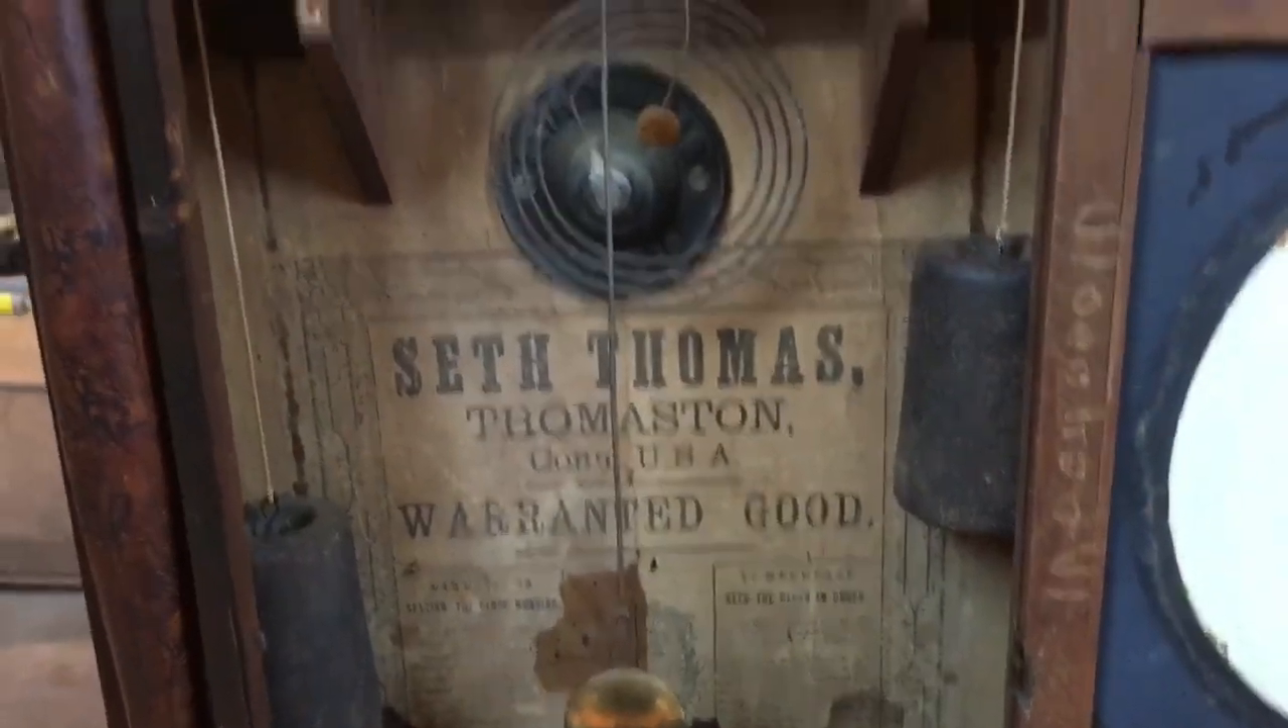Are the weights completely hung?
Yes.